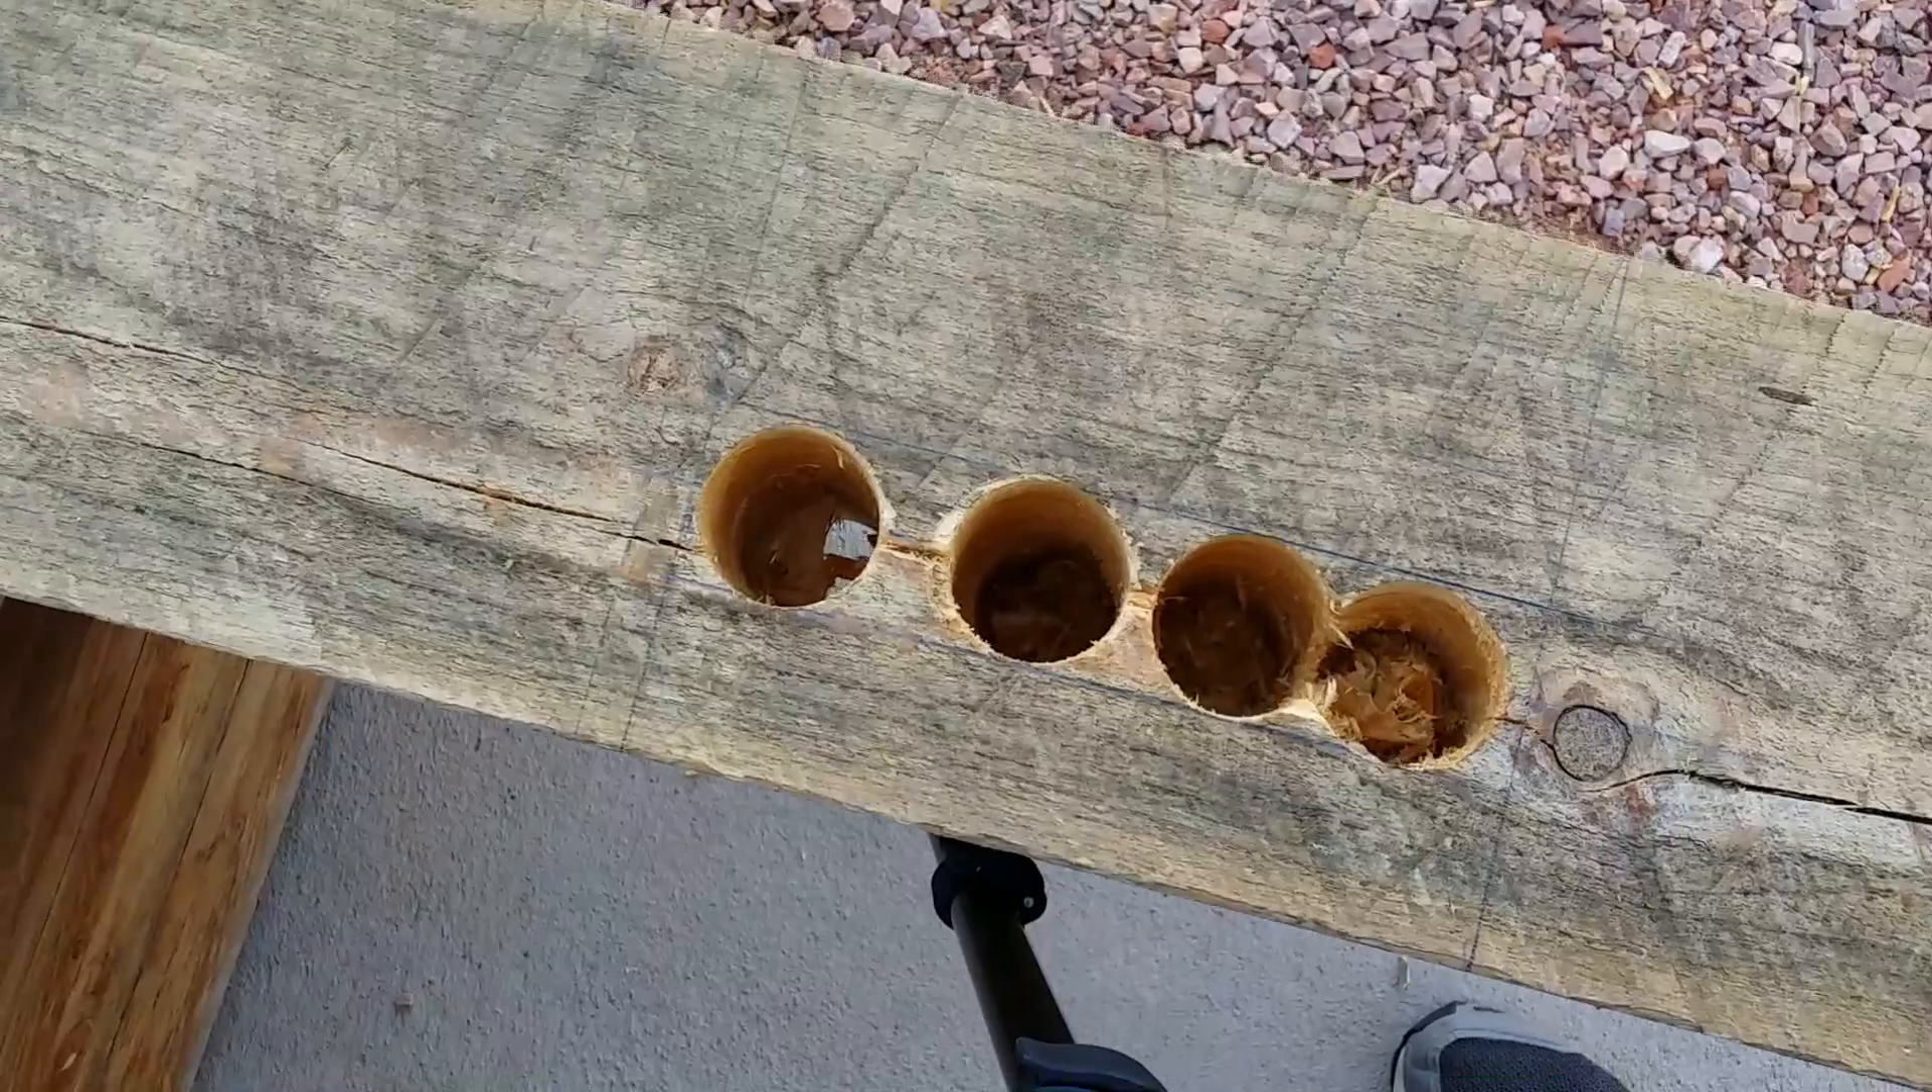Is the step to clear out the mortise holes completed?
No.